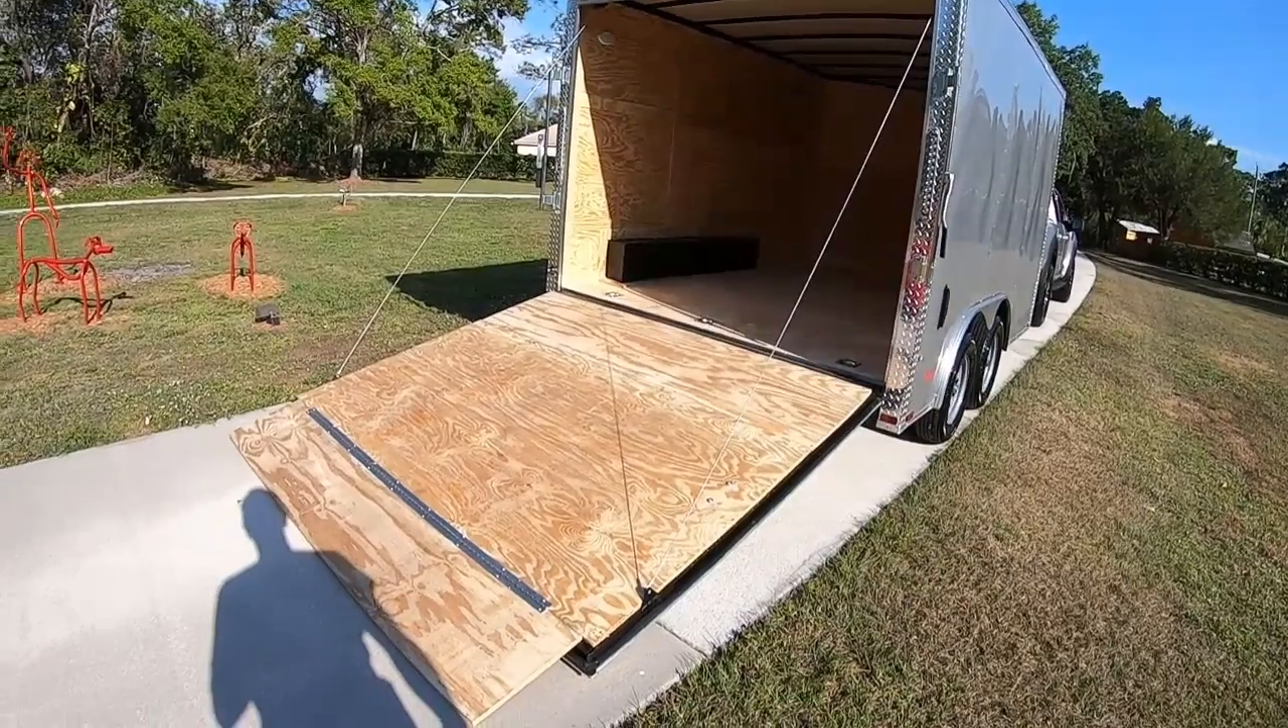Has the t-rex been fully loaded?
No.